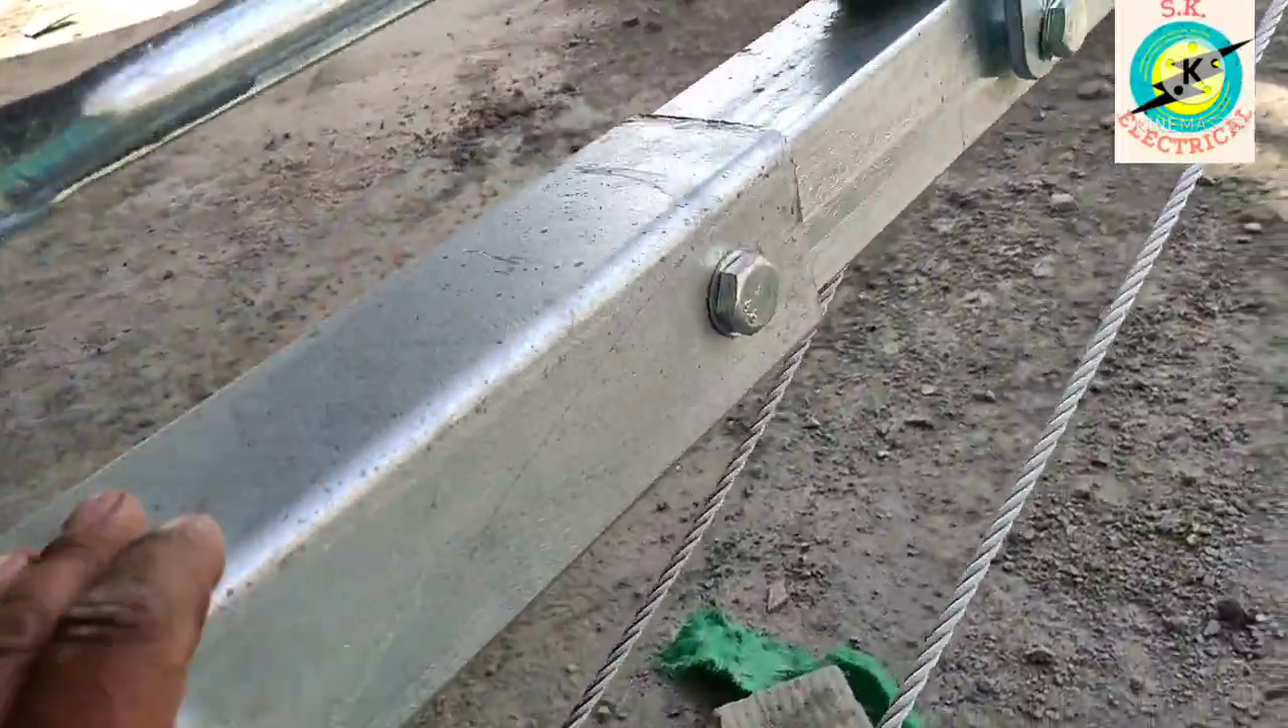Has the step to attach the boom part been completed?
Yes.